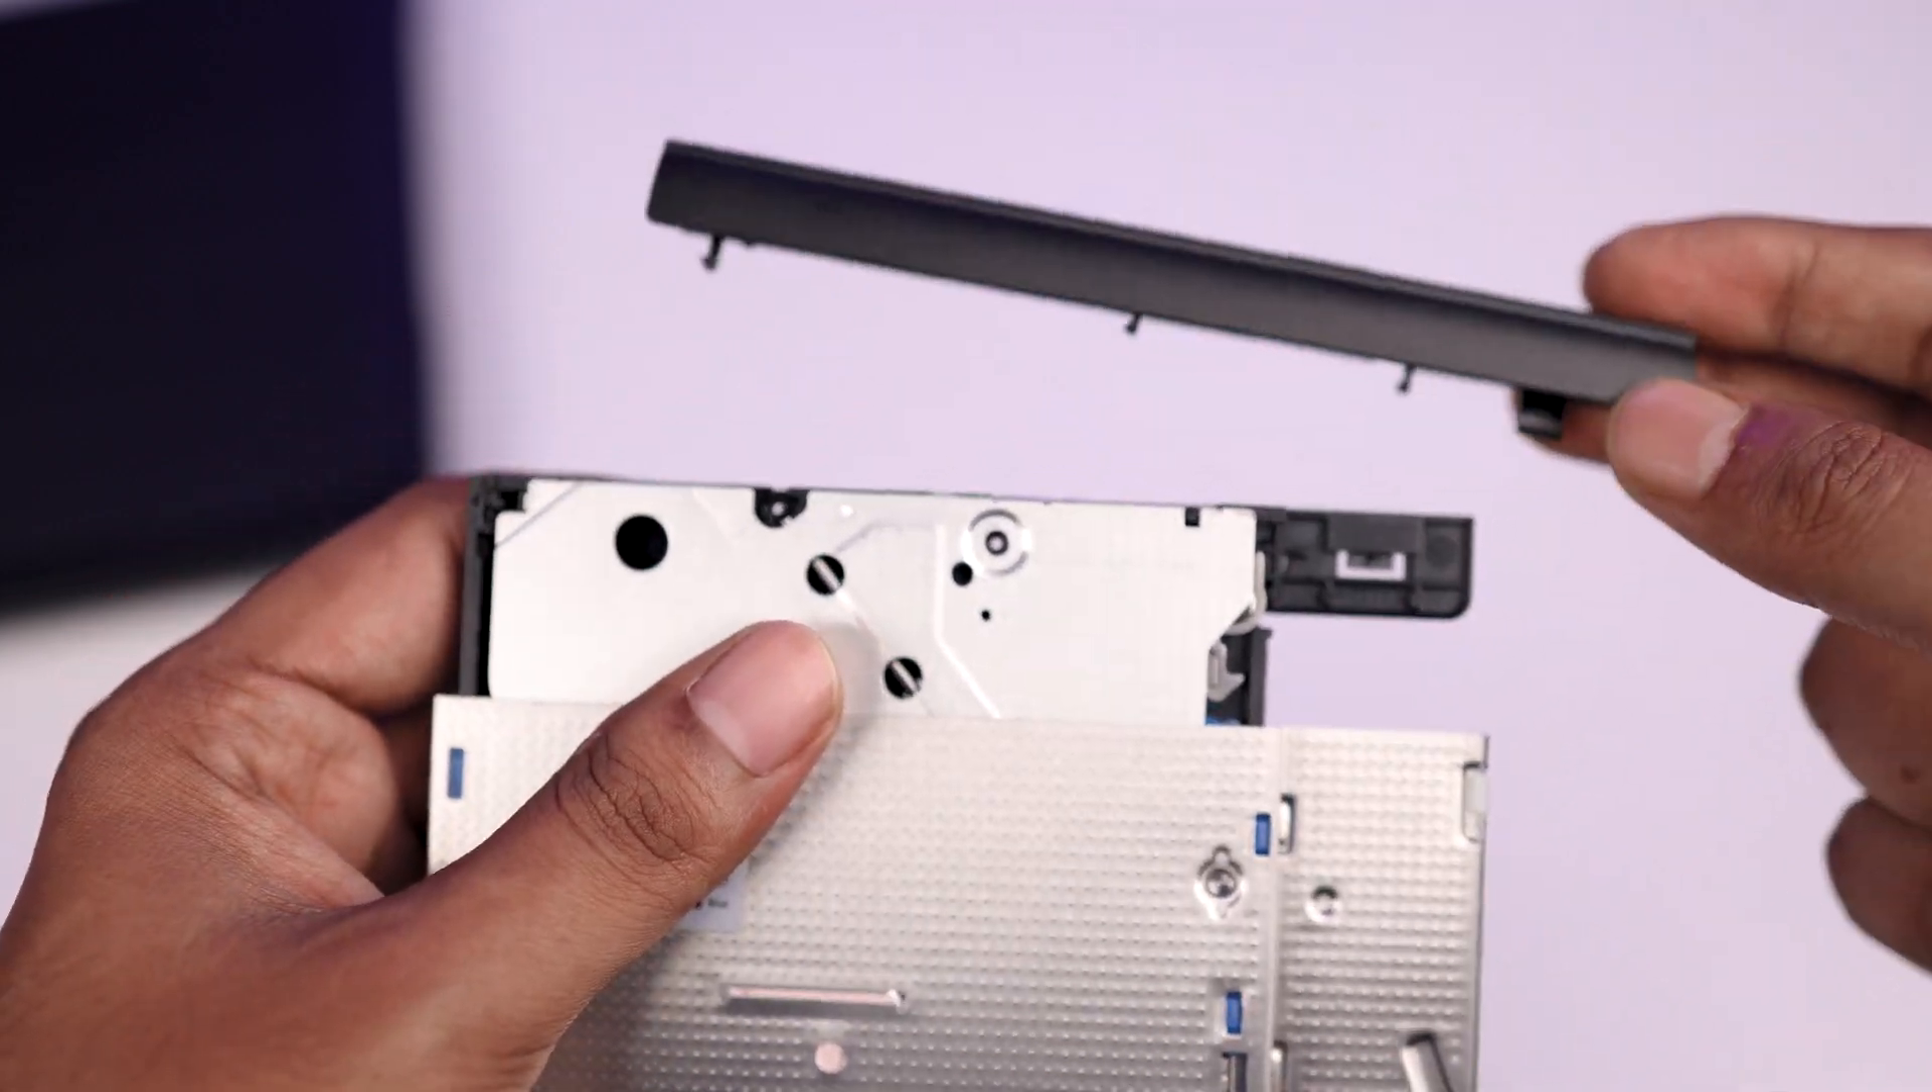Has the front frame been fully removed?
Yes.